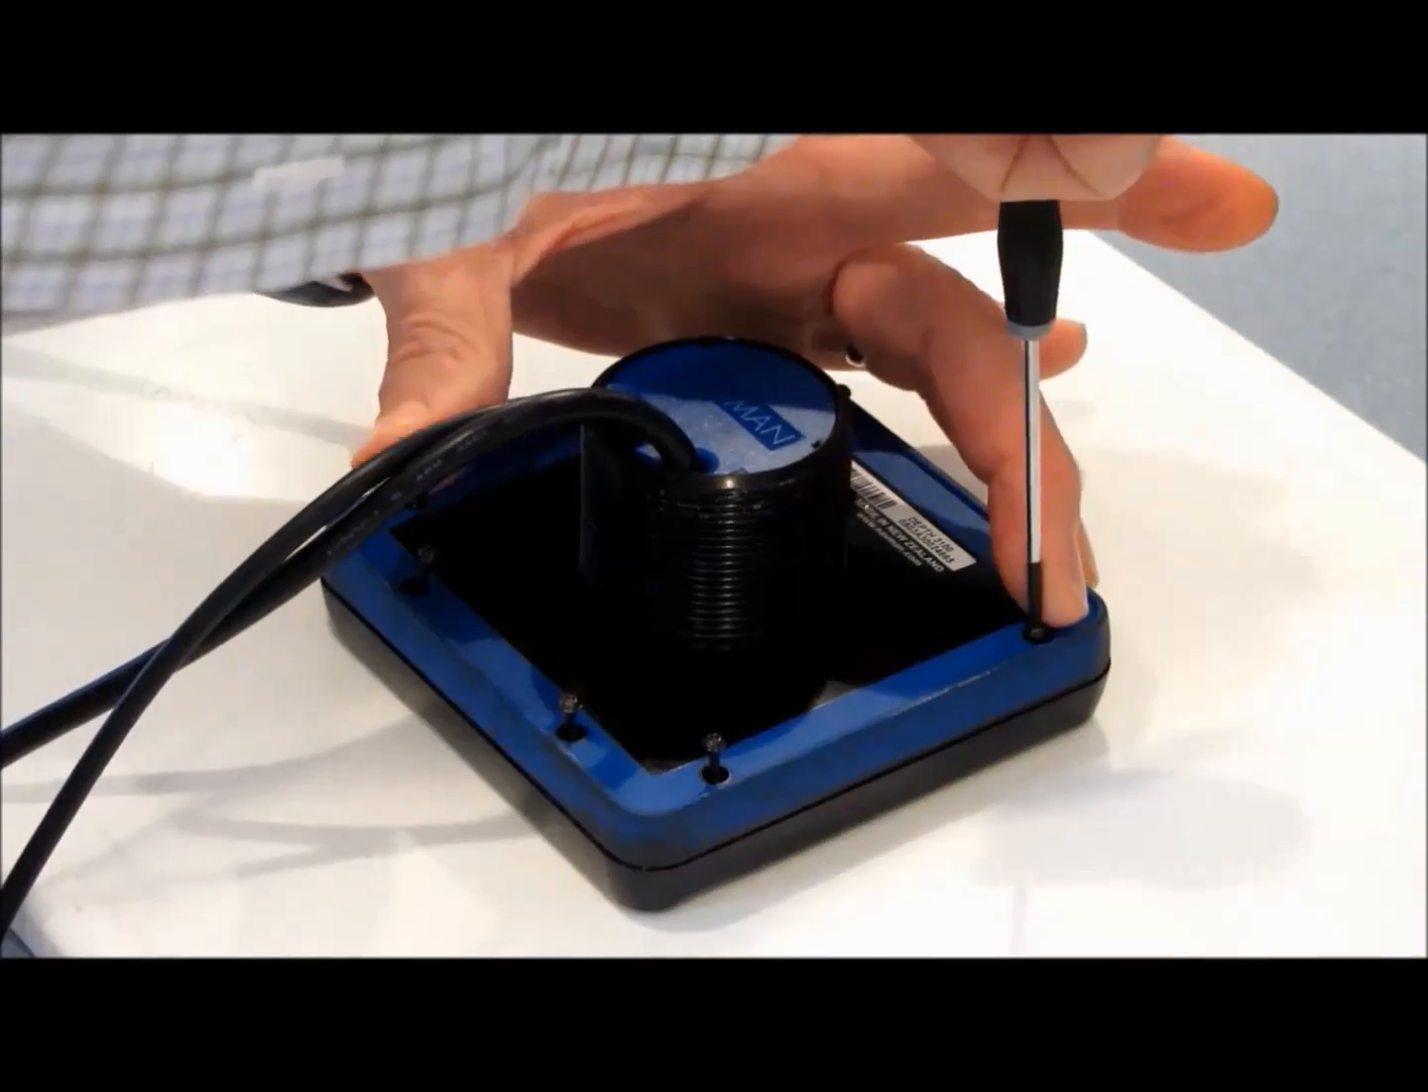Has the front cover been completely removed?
No.